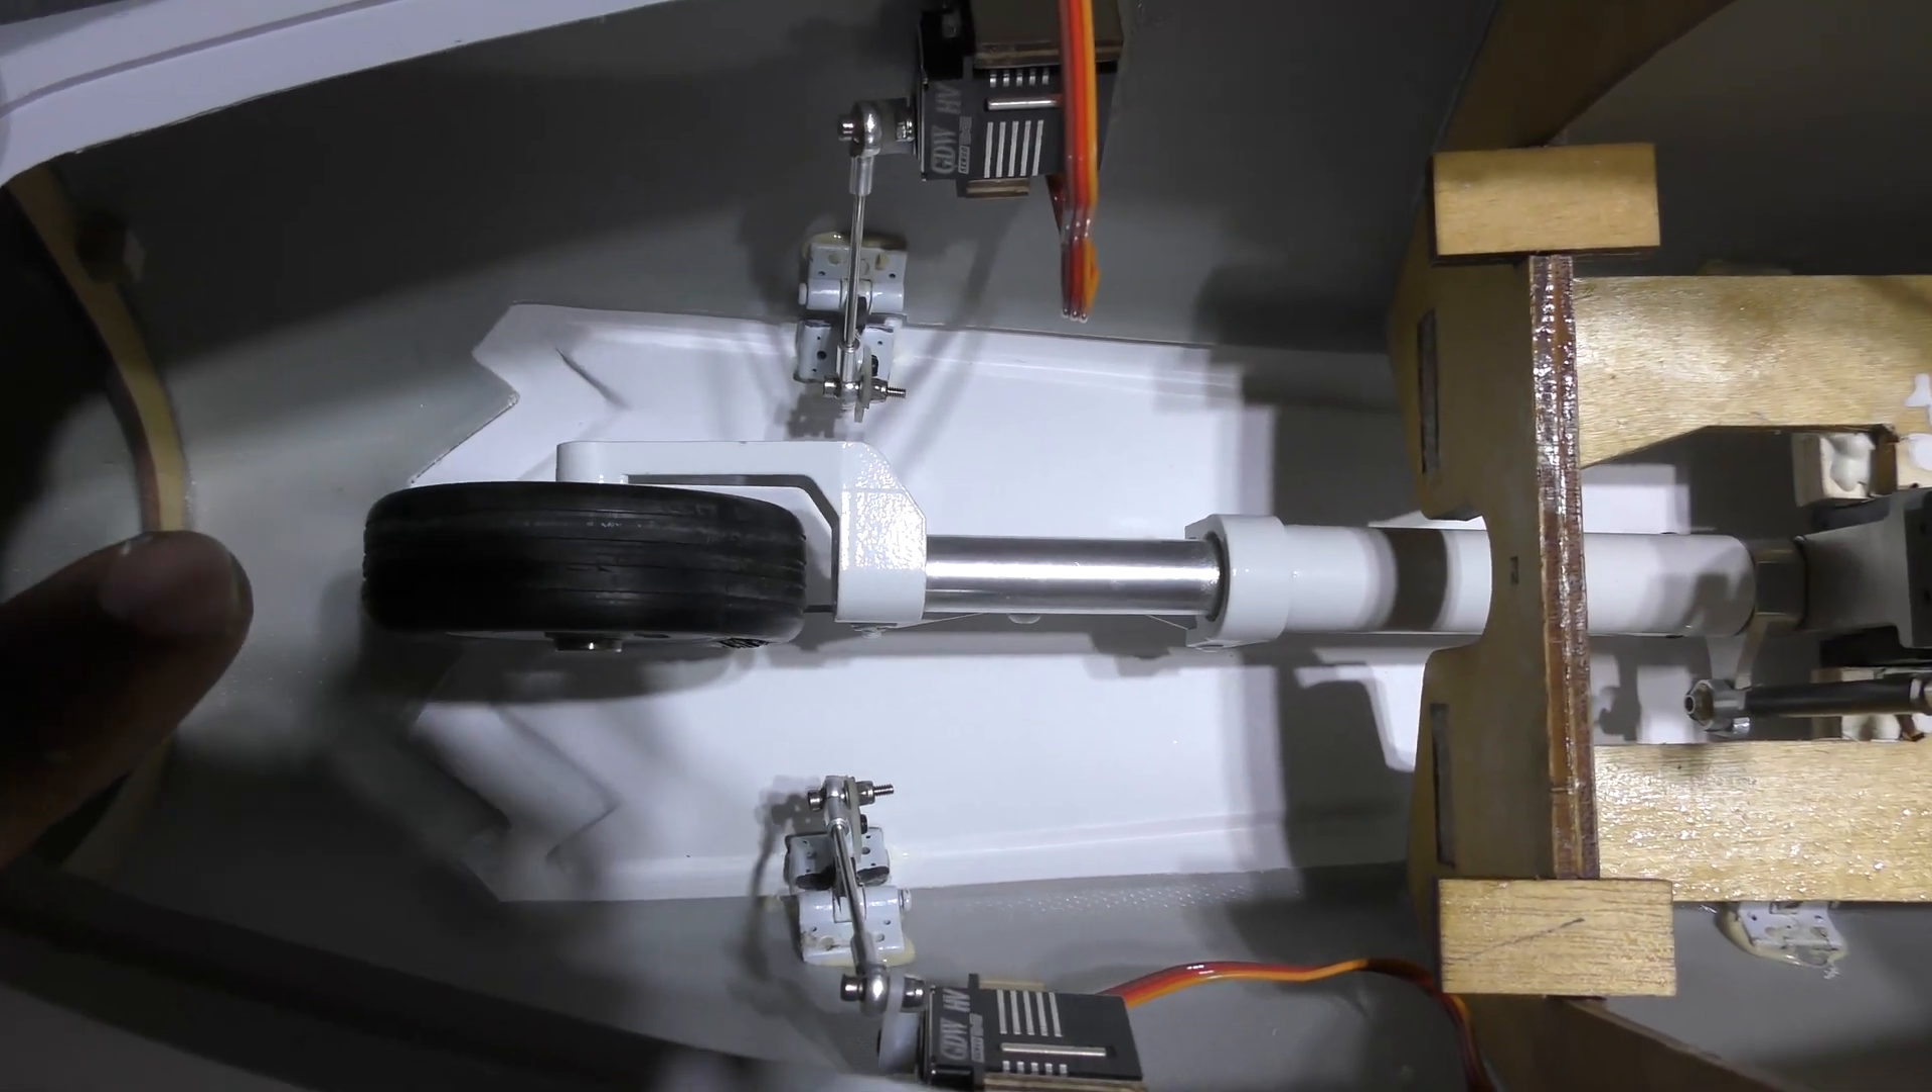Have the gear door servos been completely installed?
Yes.